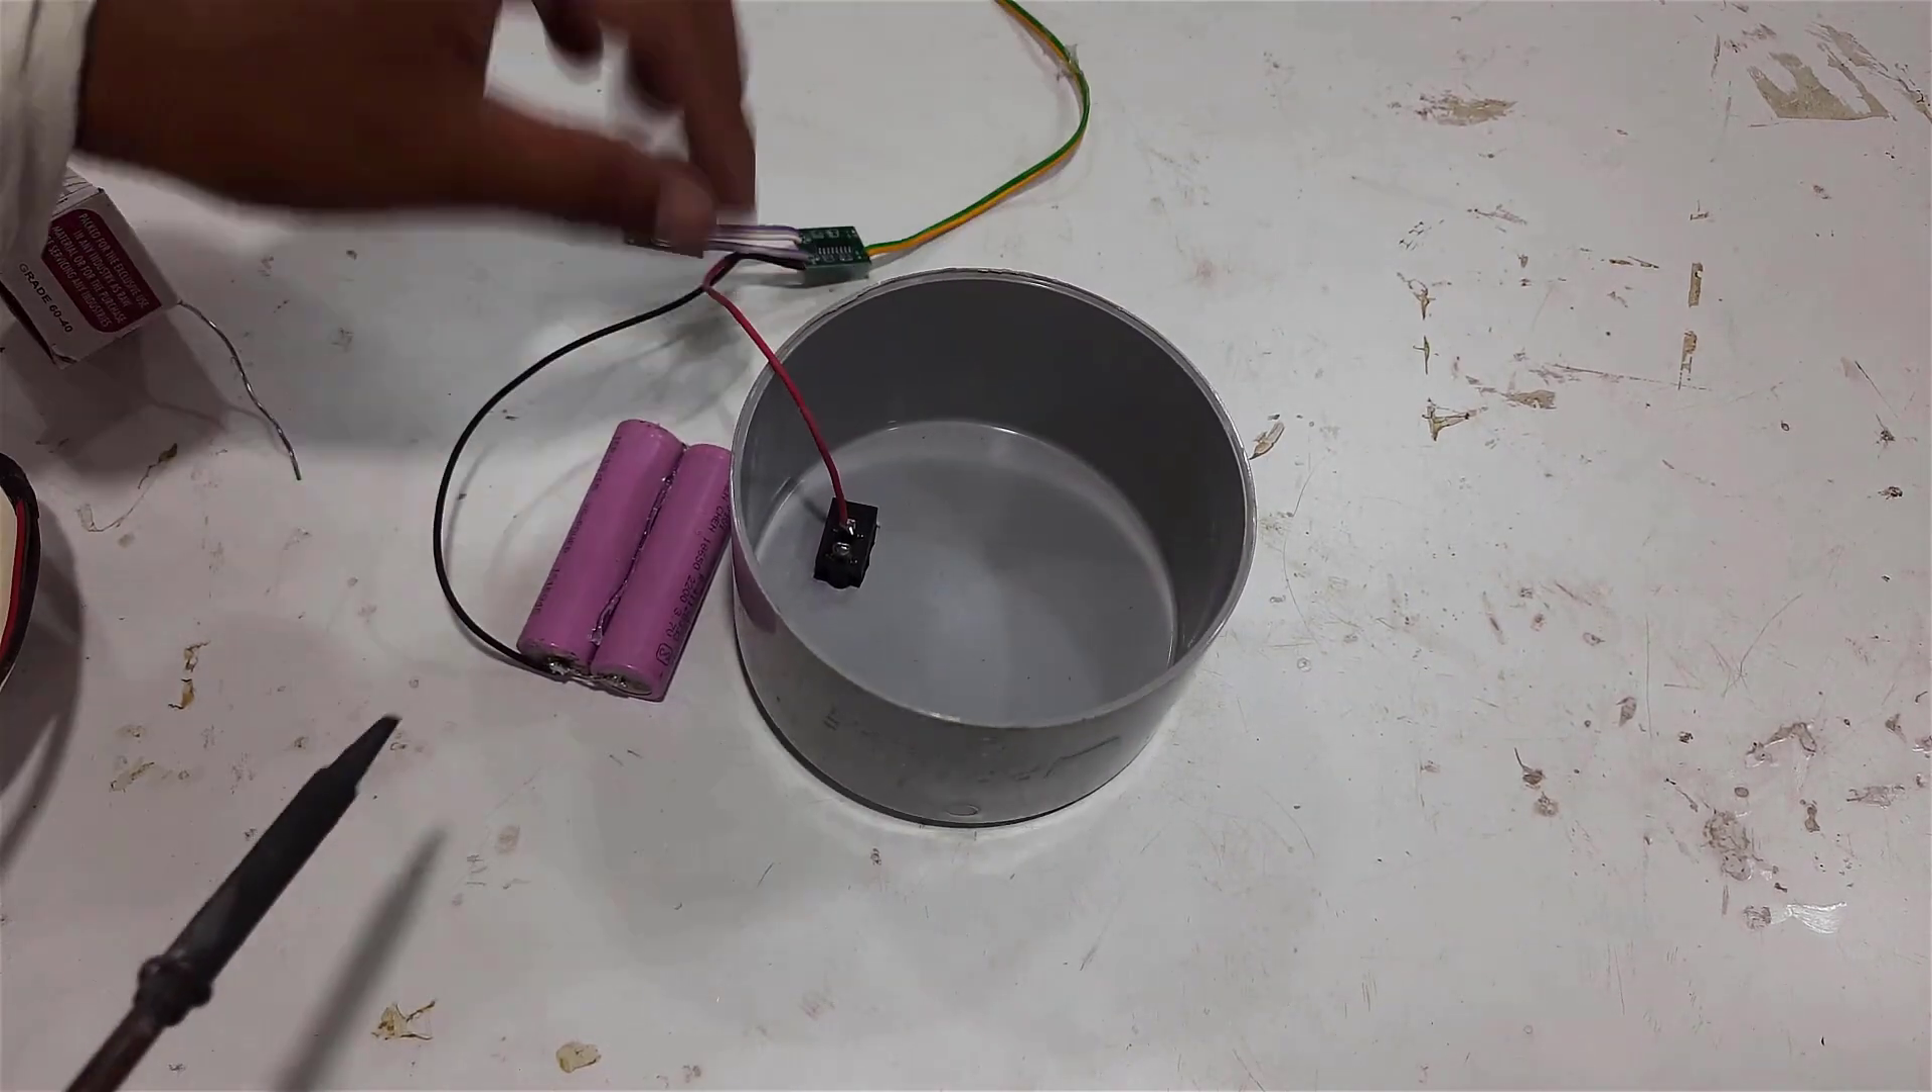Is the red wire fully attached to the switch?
Yes.